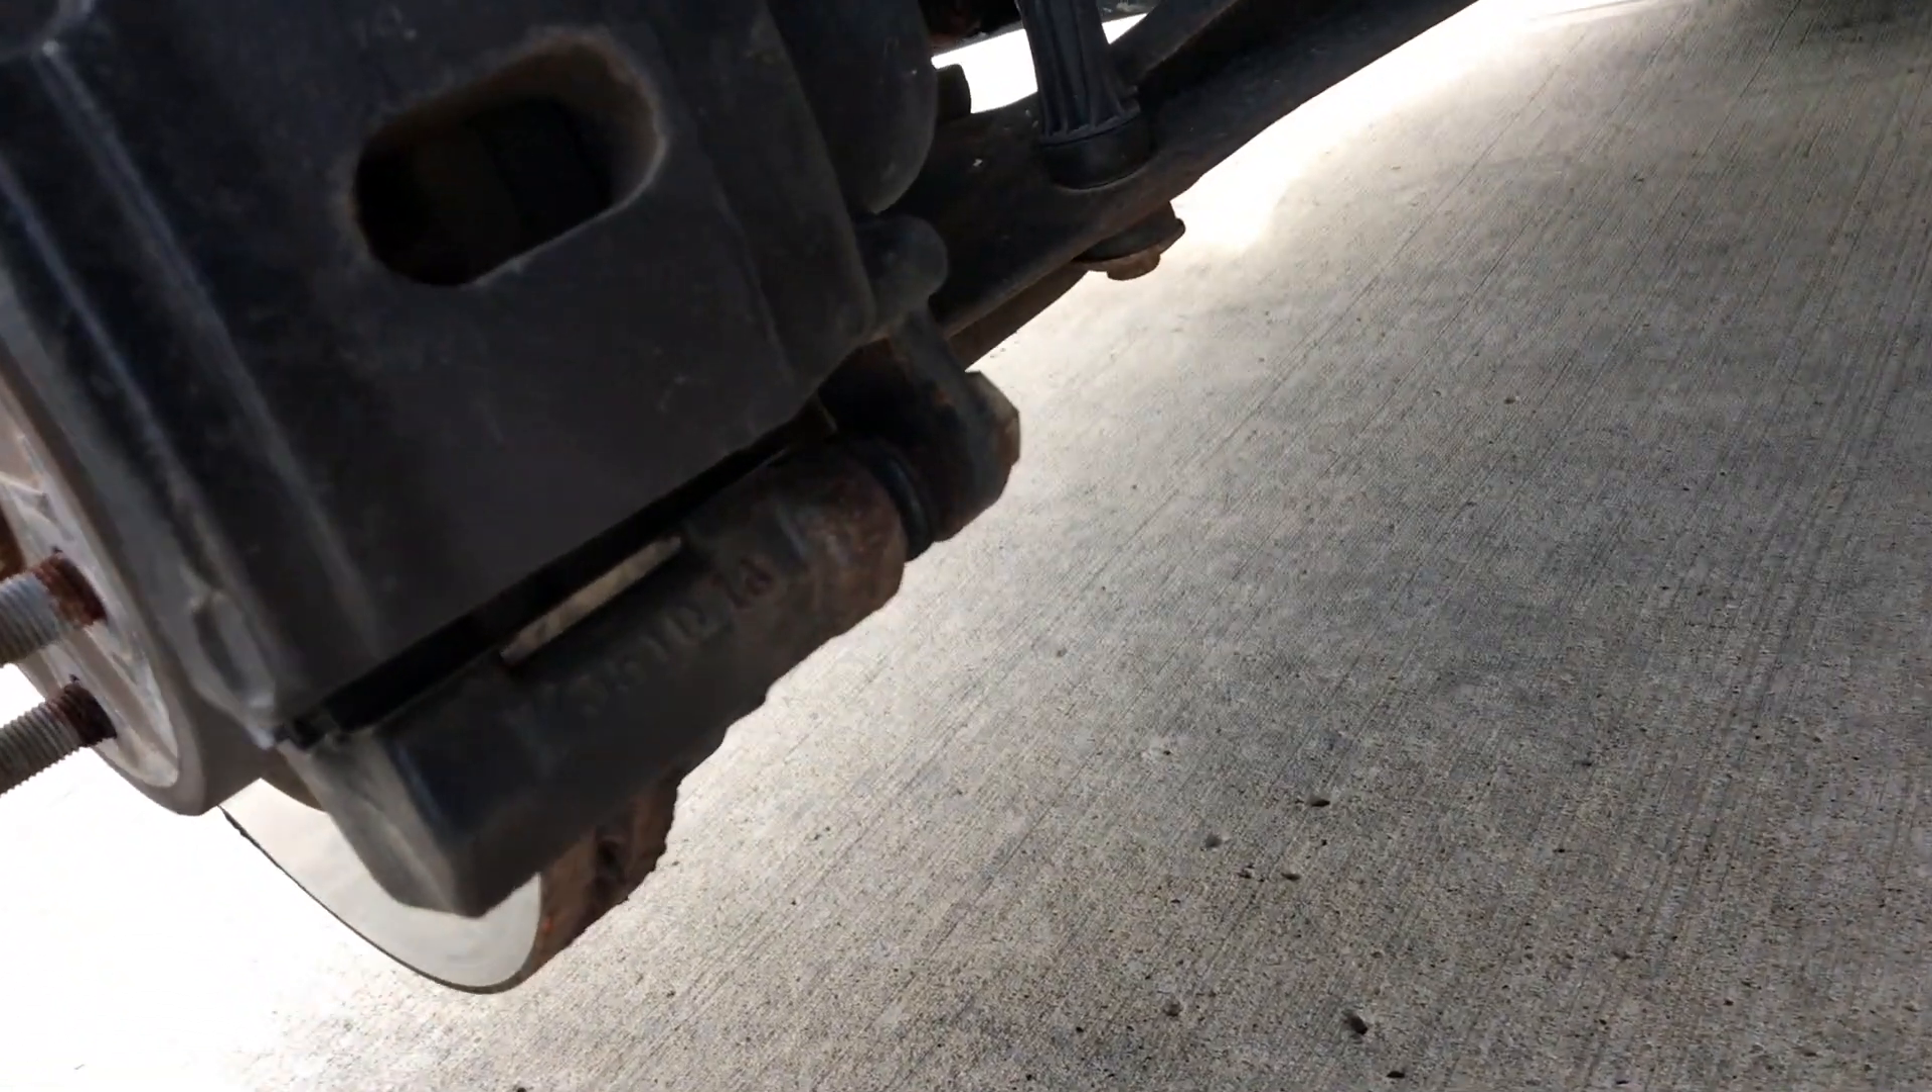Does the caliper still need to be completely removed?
Yes.